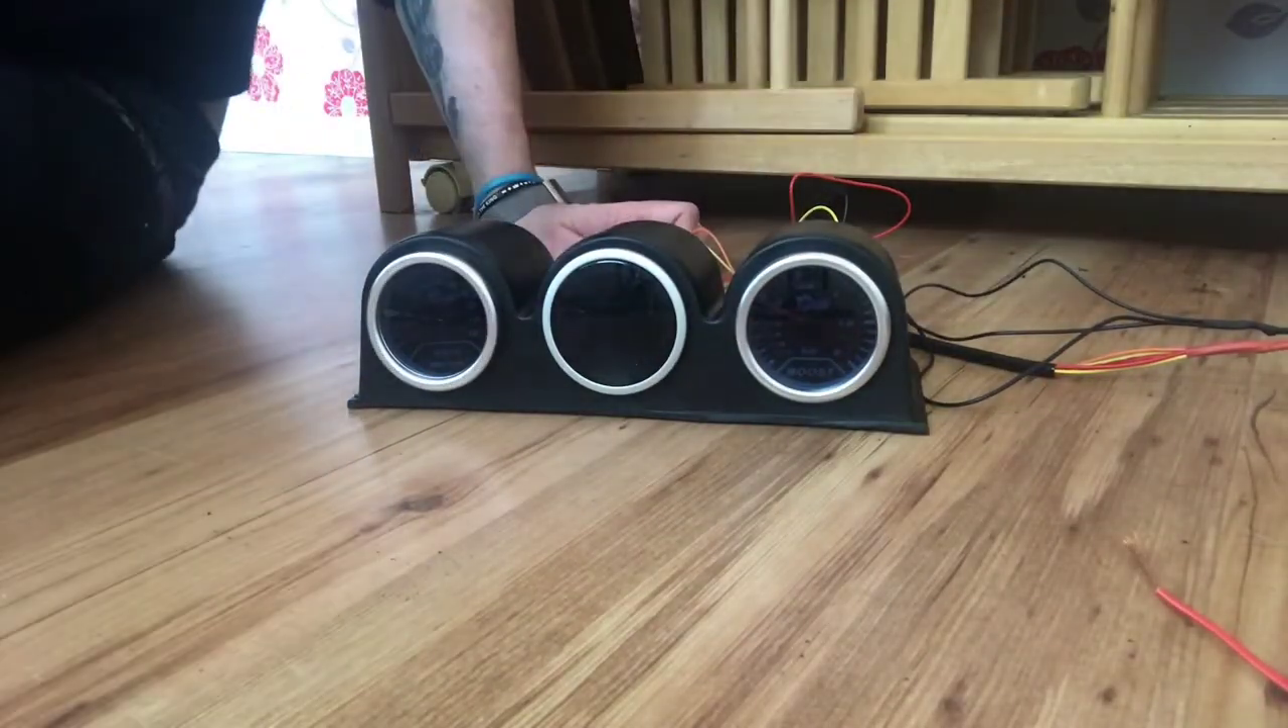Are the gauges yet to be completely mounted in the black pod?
No.